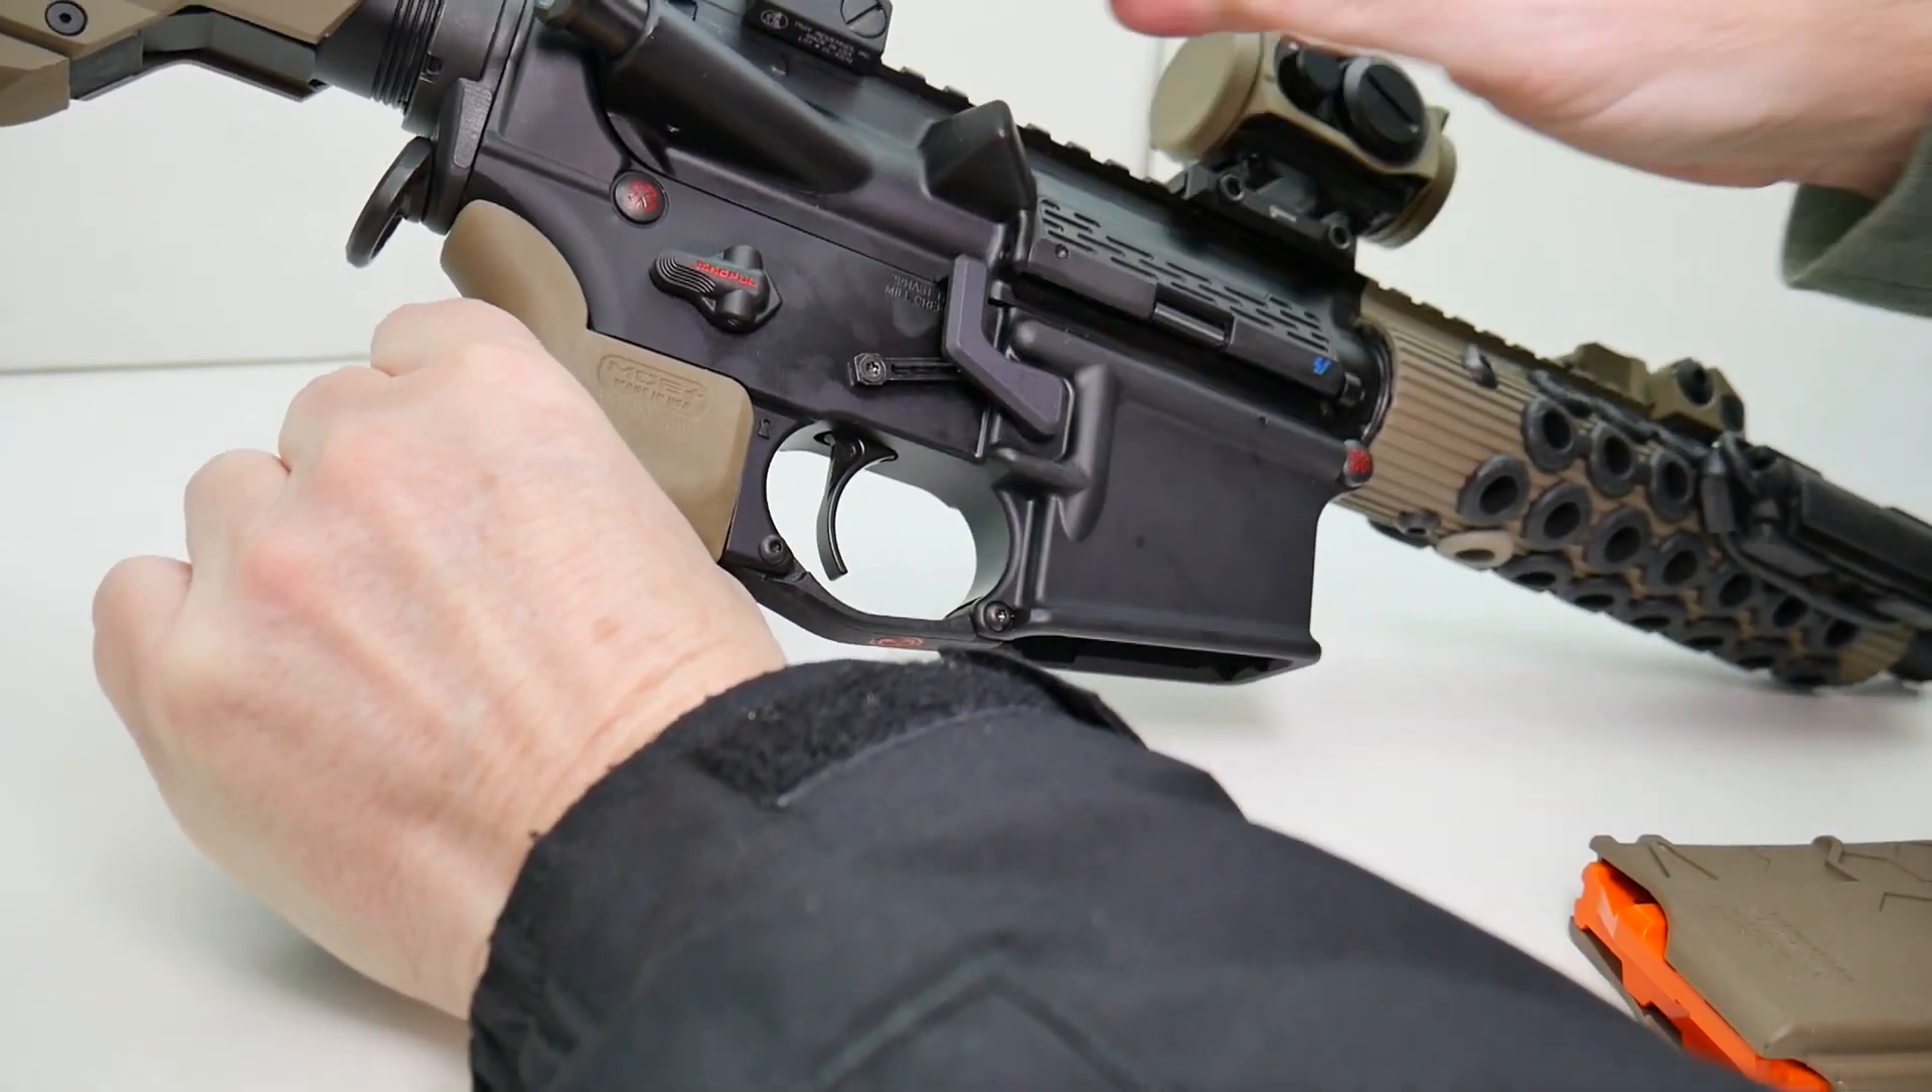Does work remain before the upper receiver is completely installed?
No.